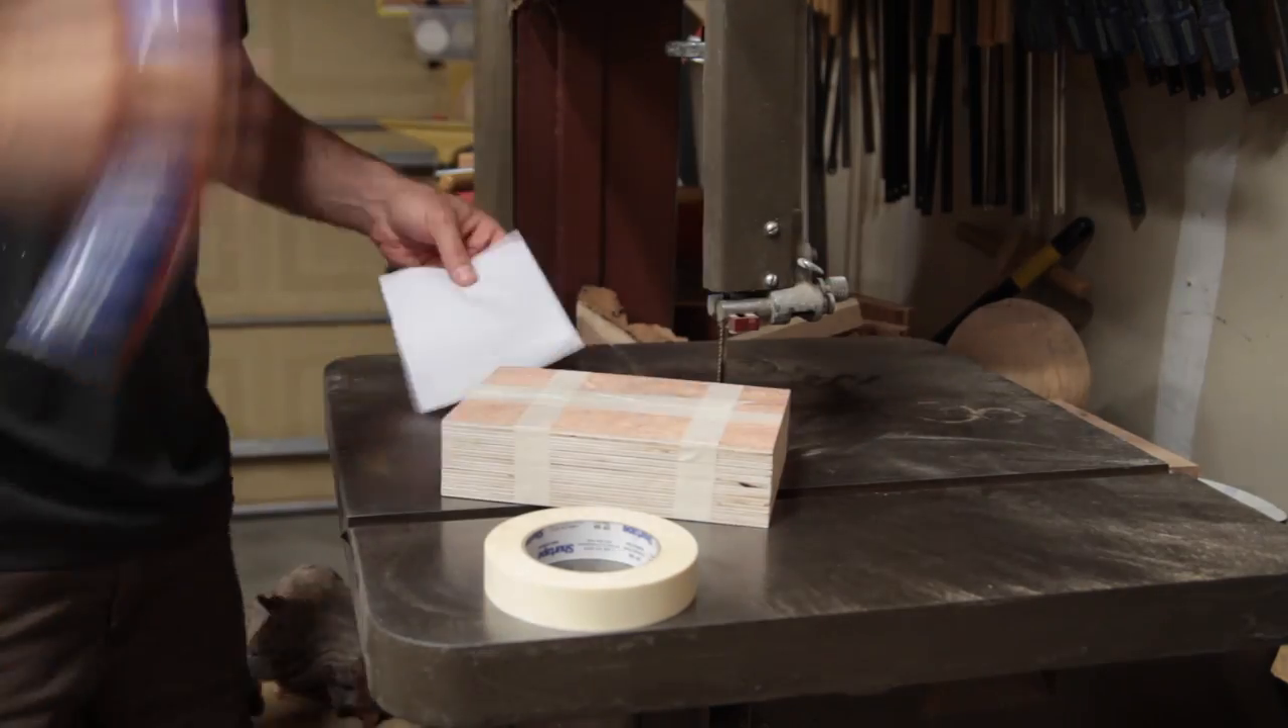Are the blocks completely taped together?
Yes.